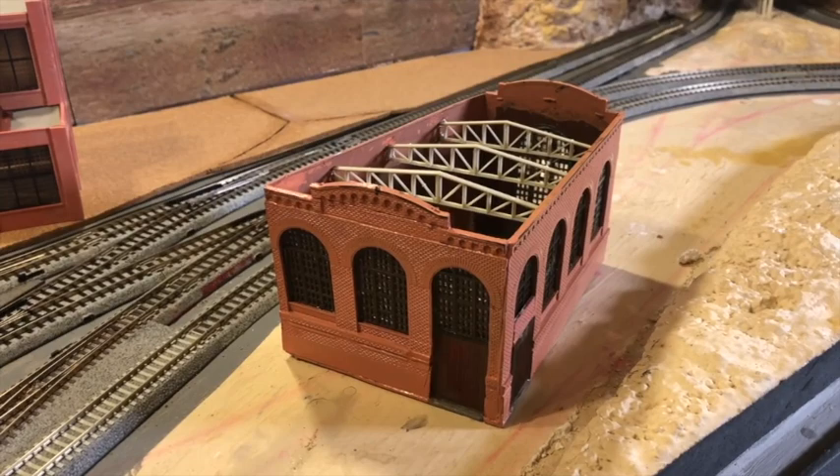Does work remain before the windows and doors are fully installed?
No.